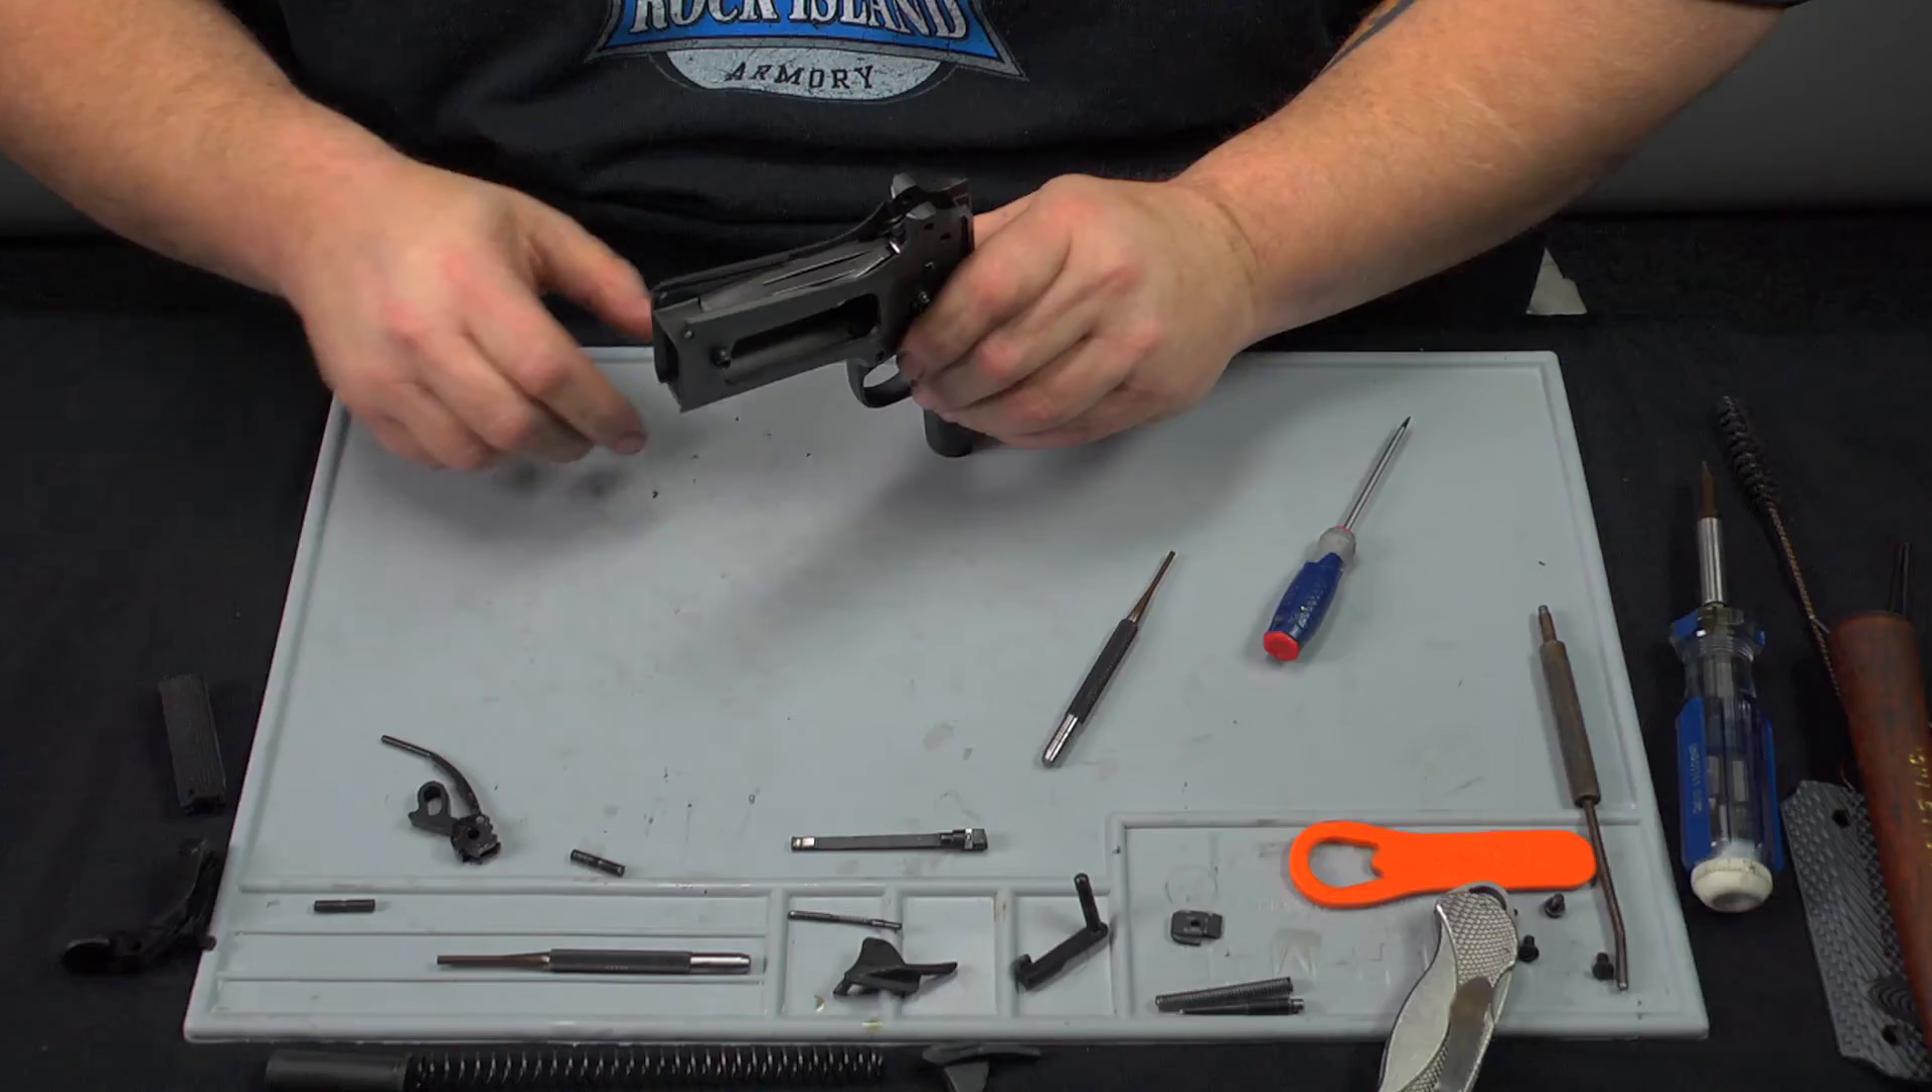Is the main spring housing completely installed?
No.